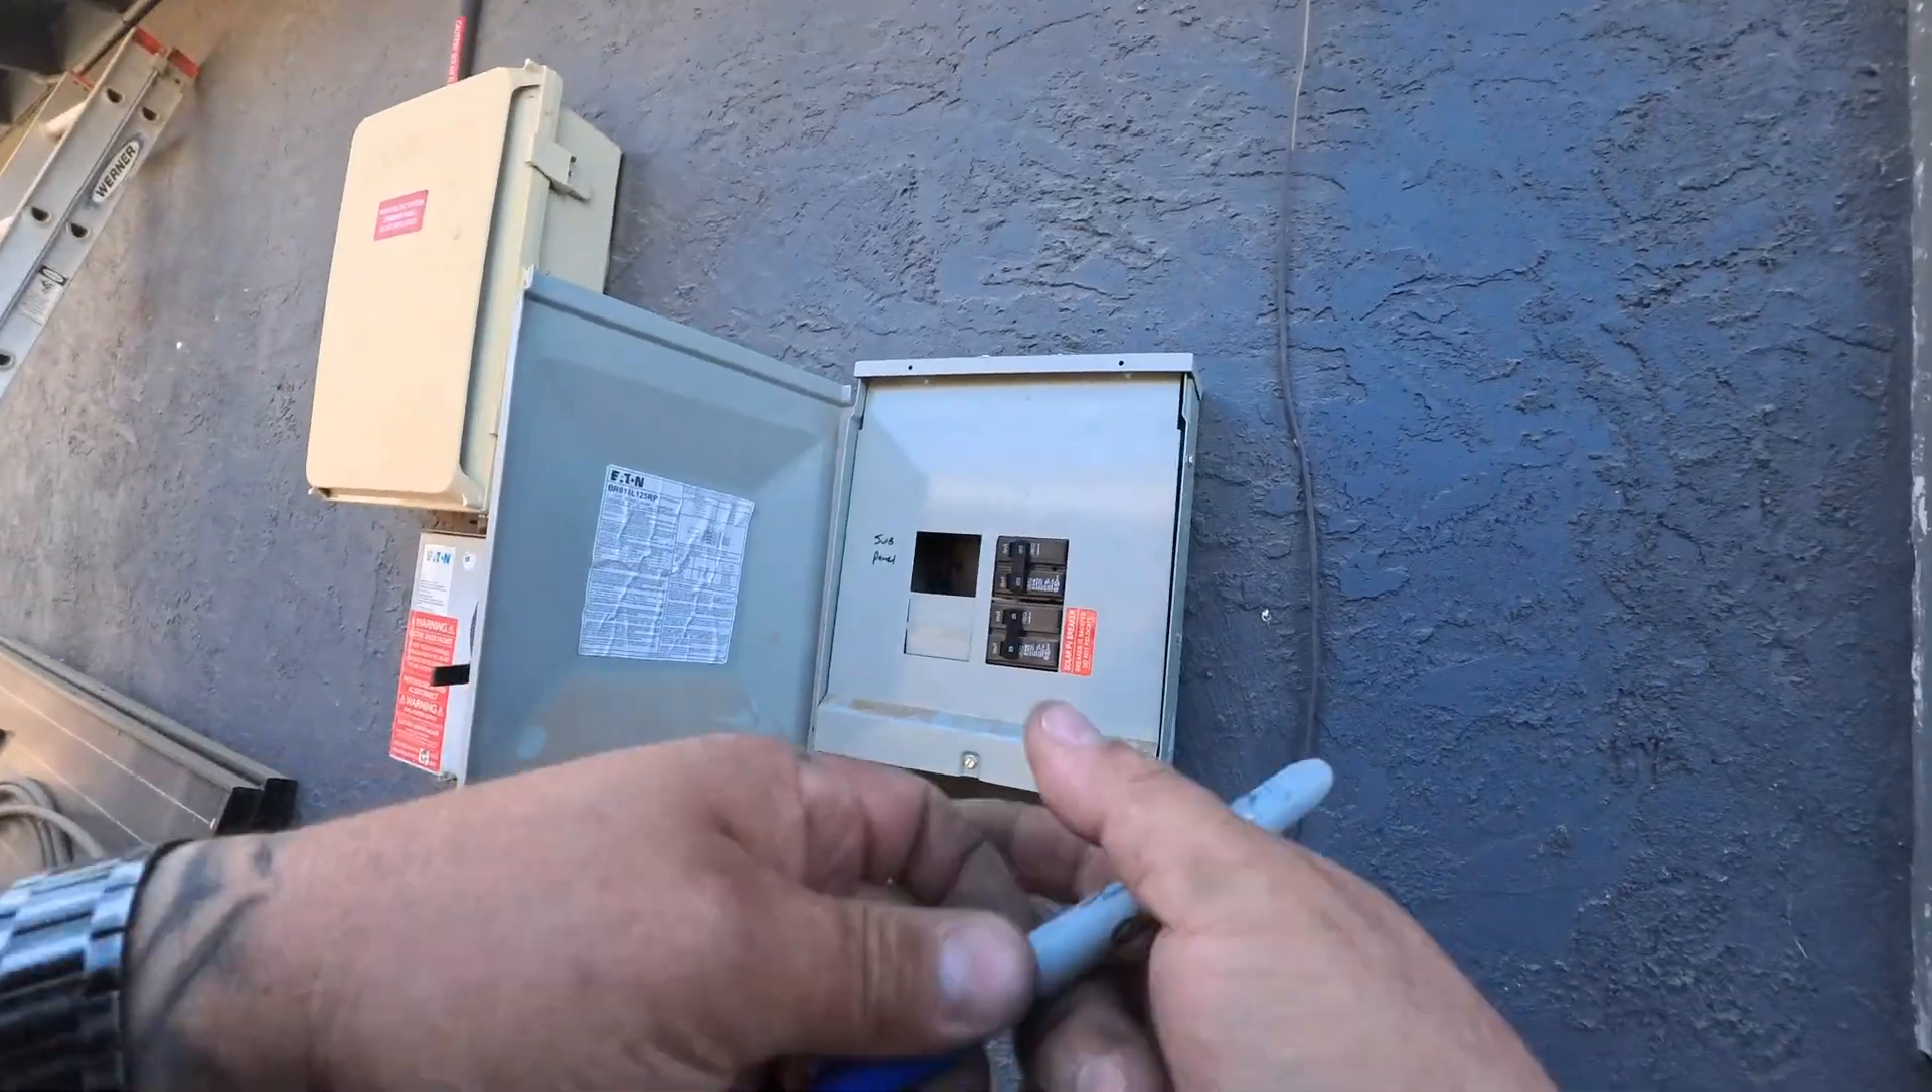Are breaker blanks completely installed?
No.